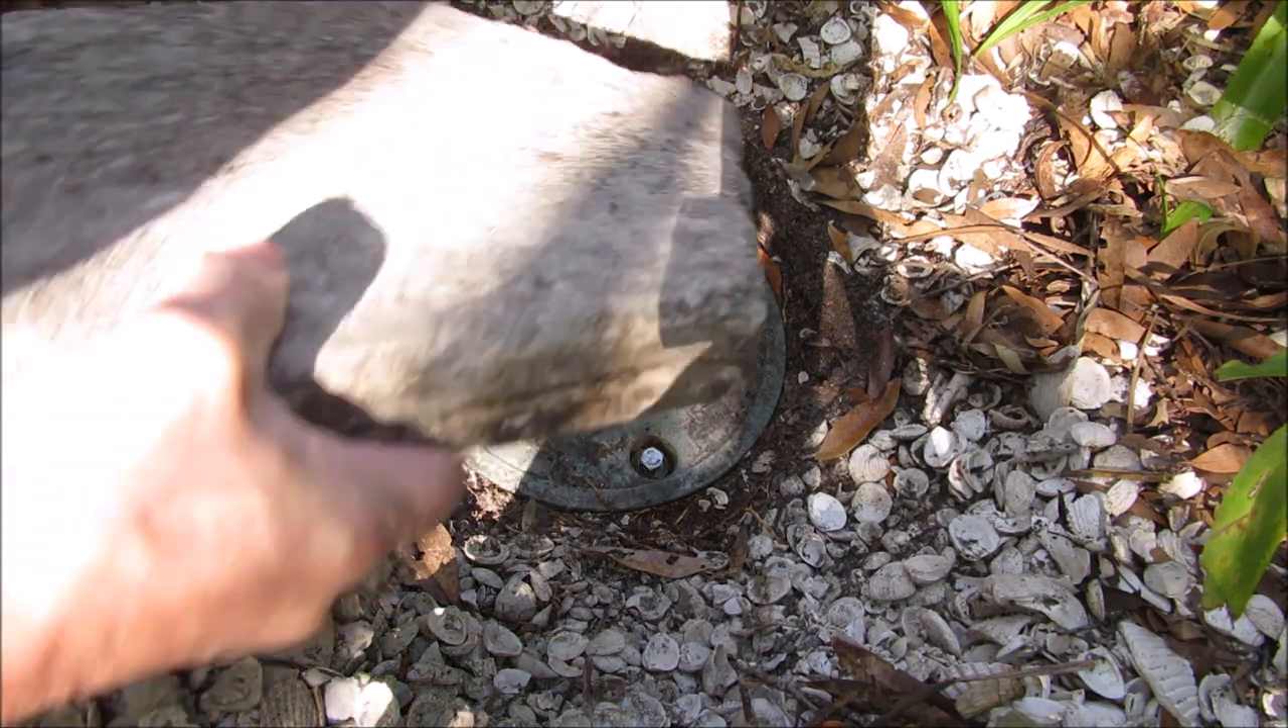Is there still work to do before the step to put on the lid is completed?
No.